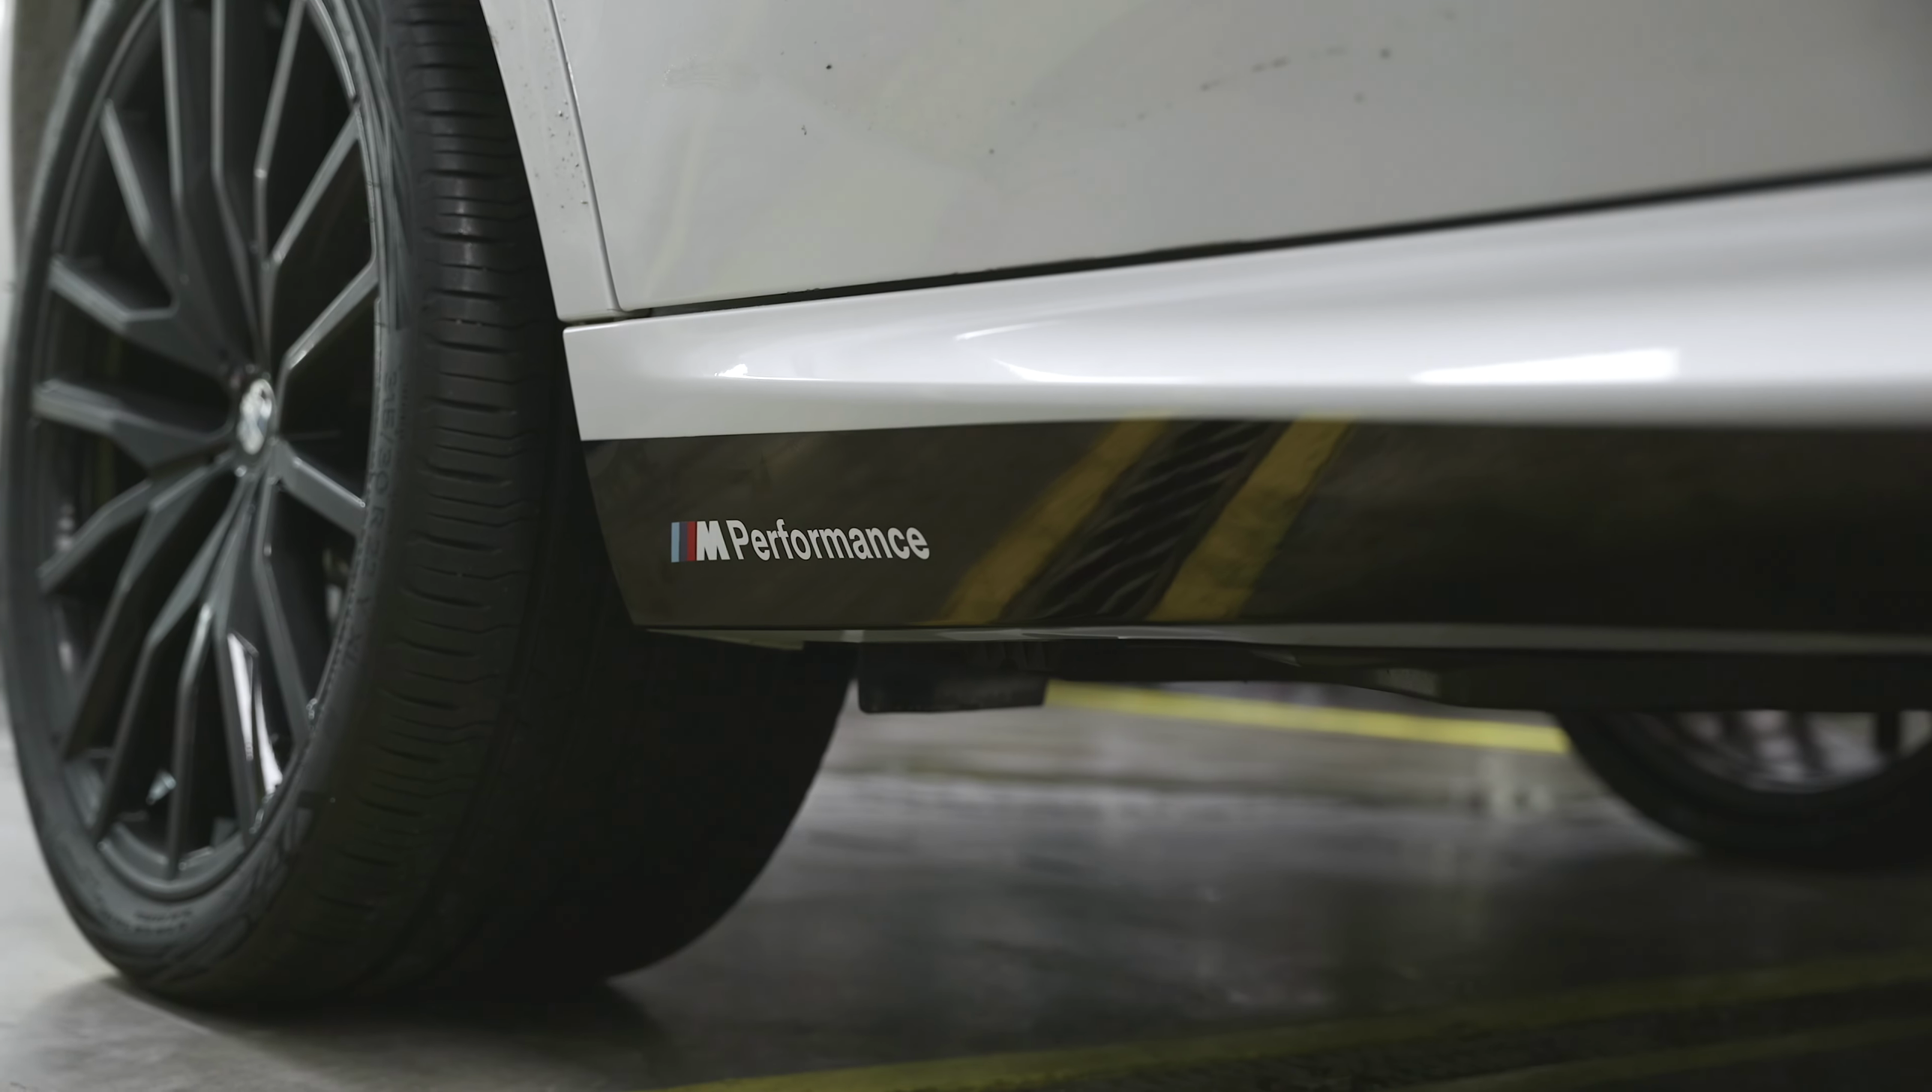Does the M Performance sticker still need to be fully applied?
No.